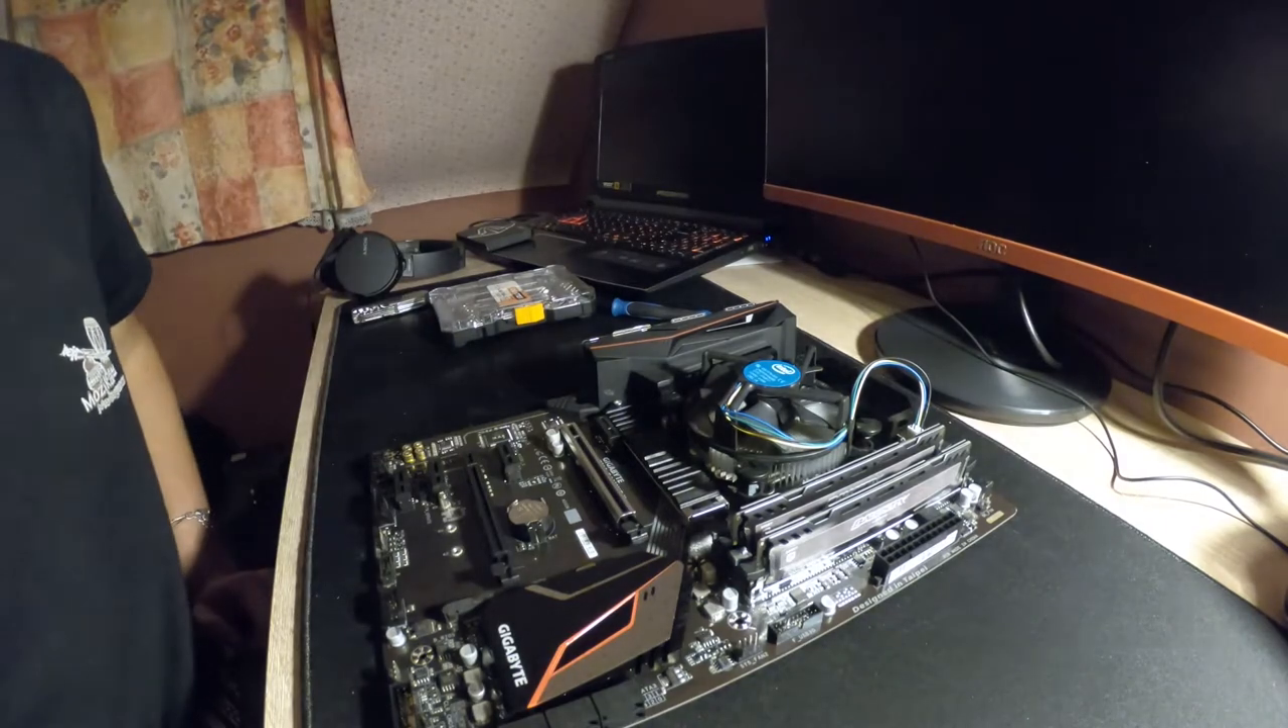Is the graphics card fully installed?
No.